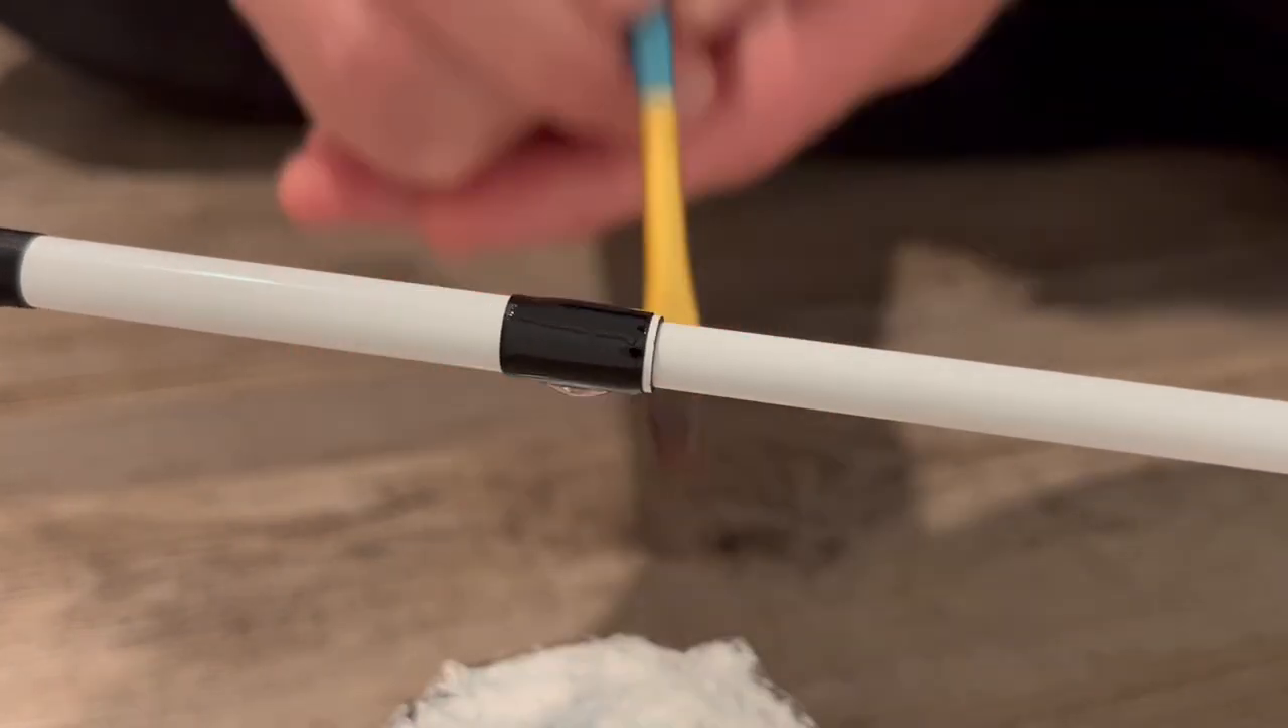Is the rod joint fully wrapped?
Yes.